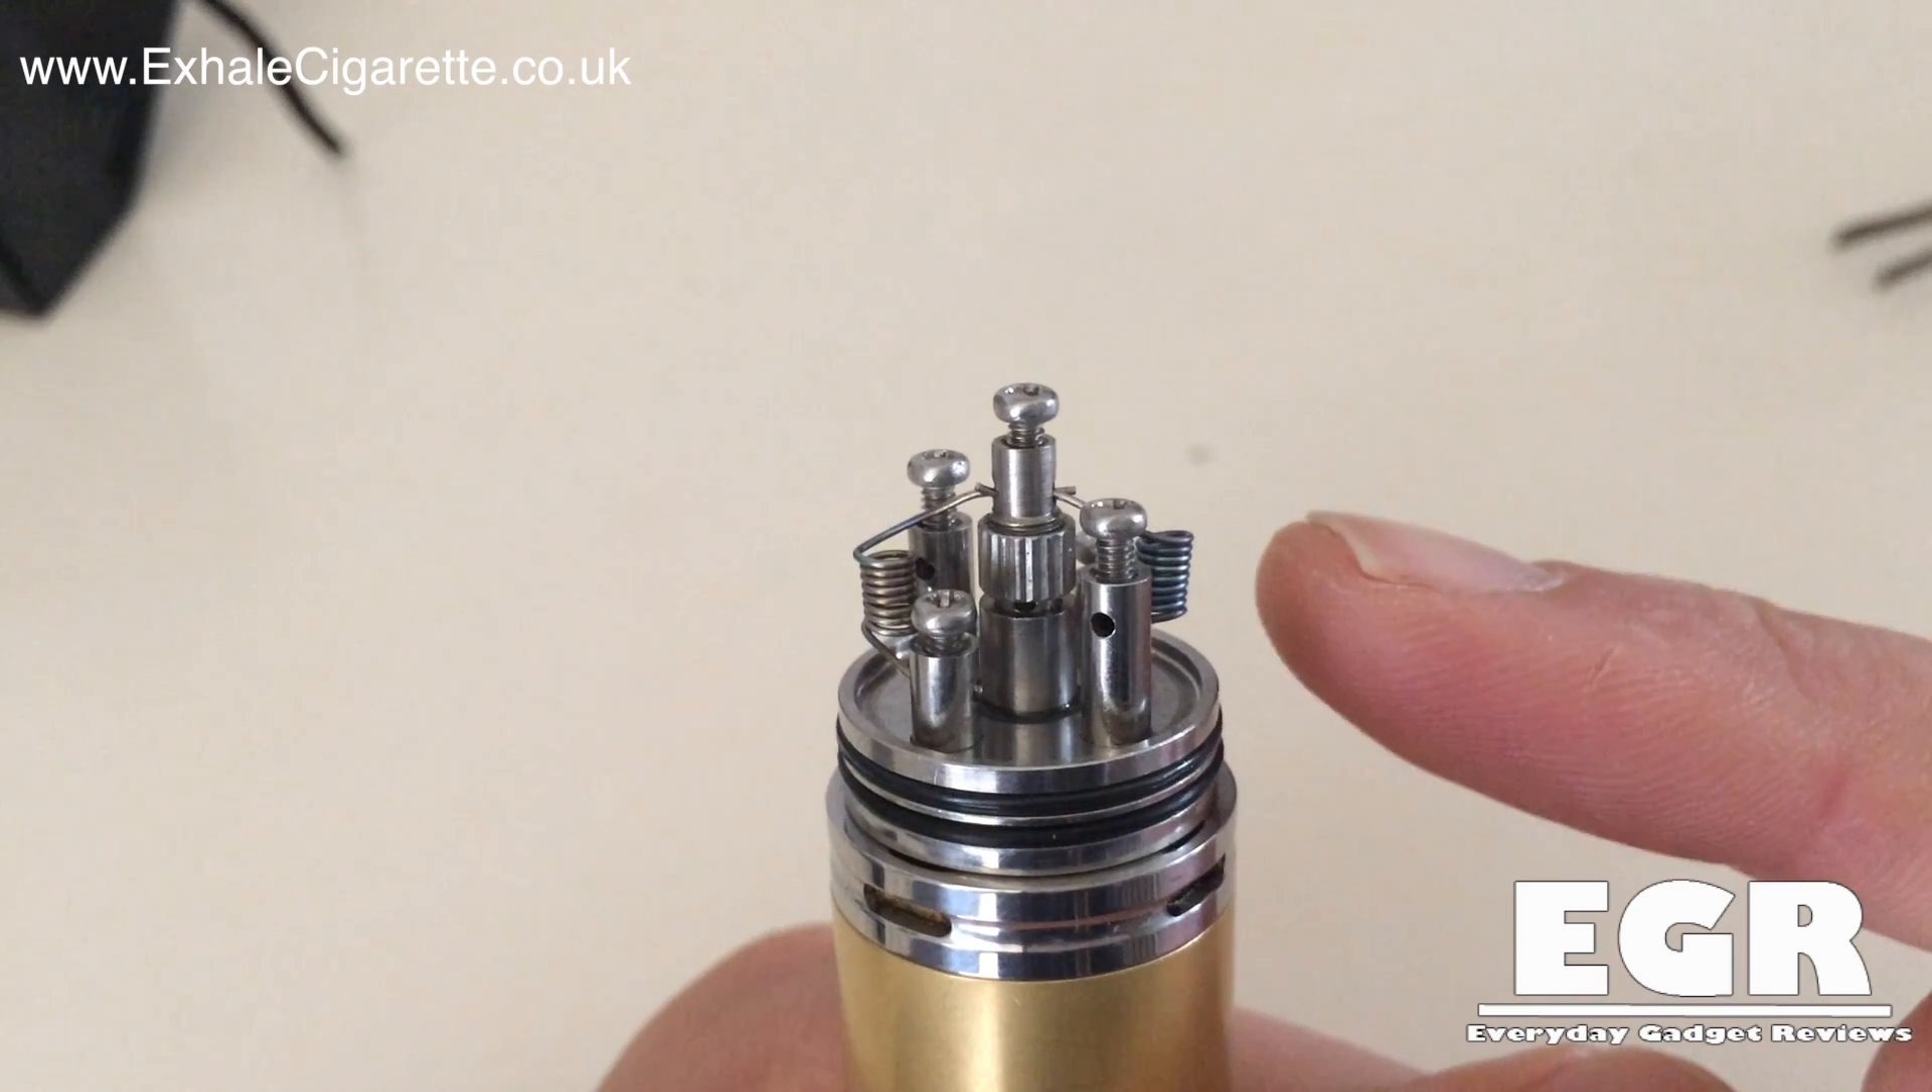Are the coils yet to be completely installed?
No.